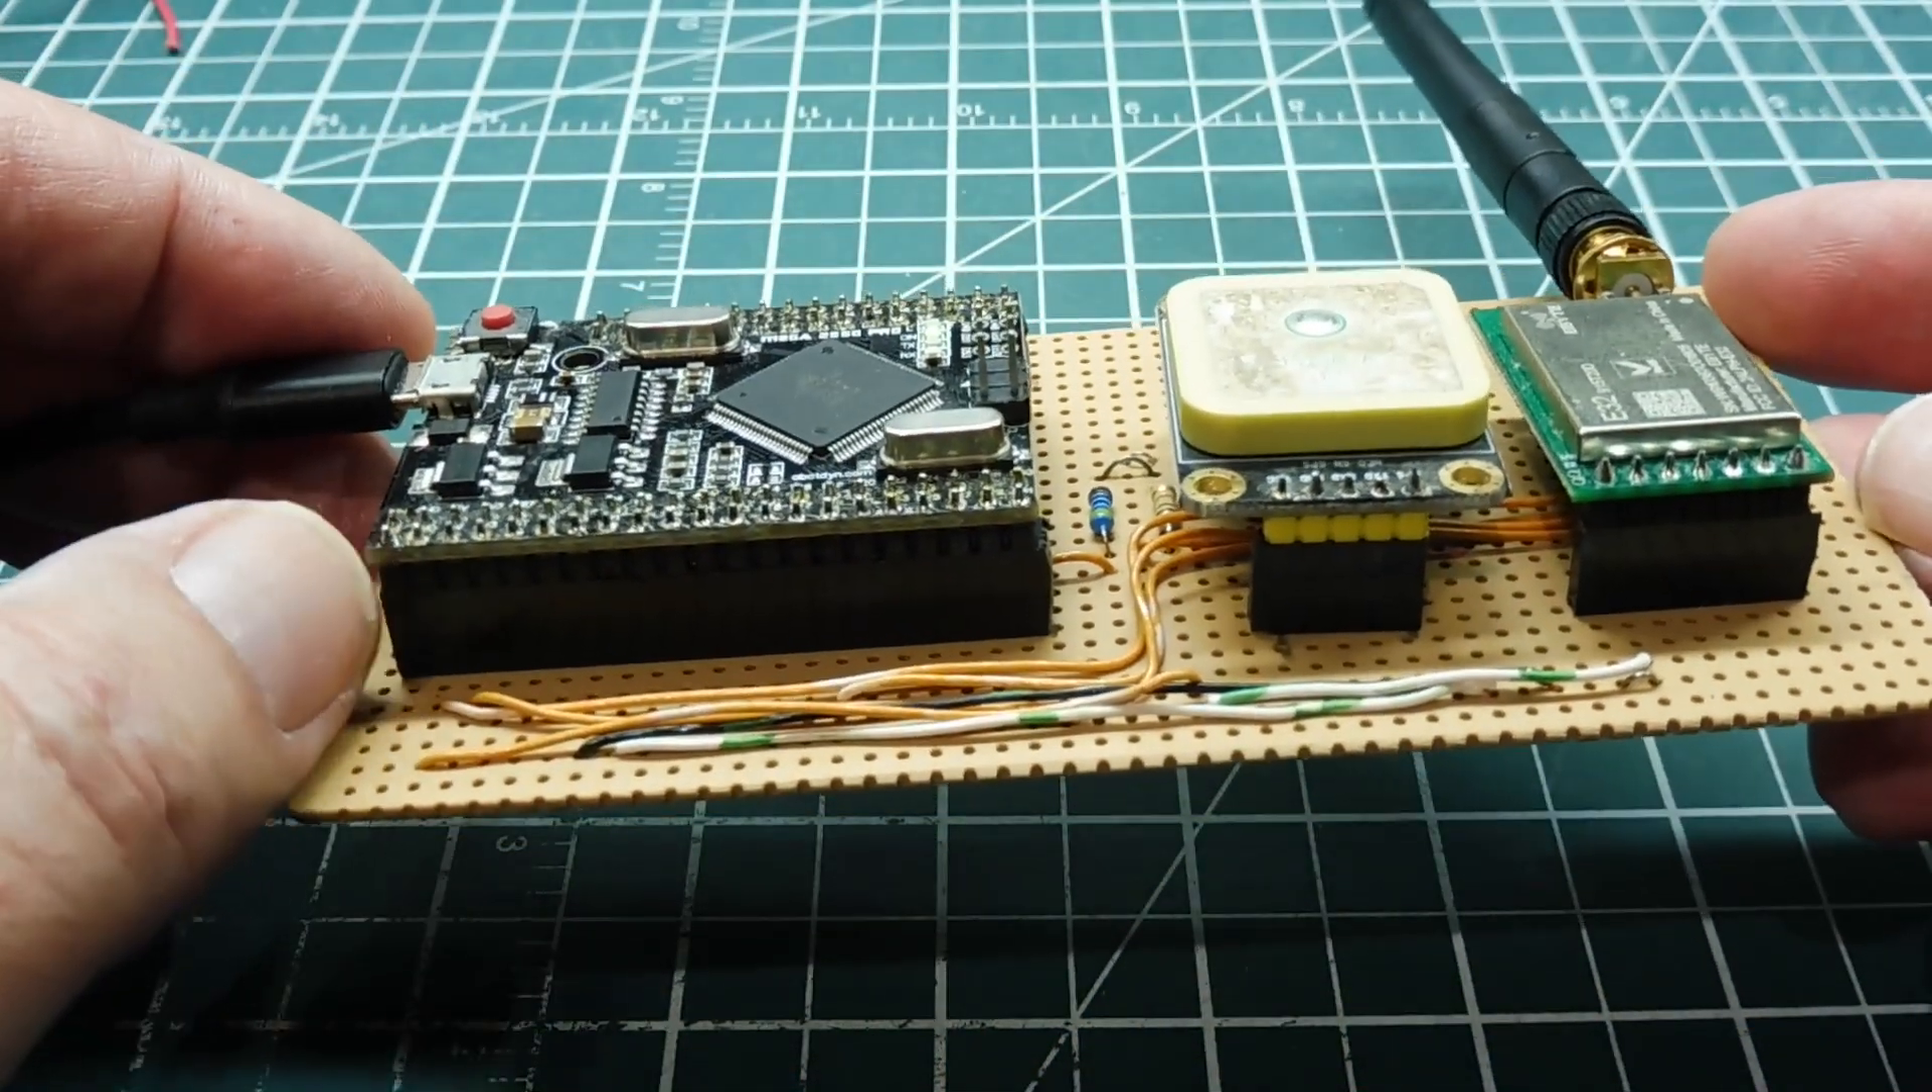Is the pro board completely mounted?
Yes.